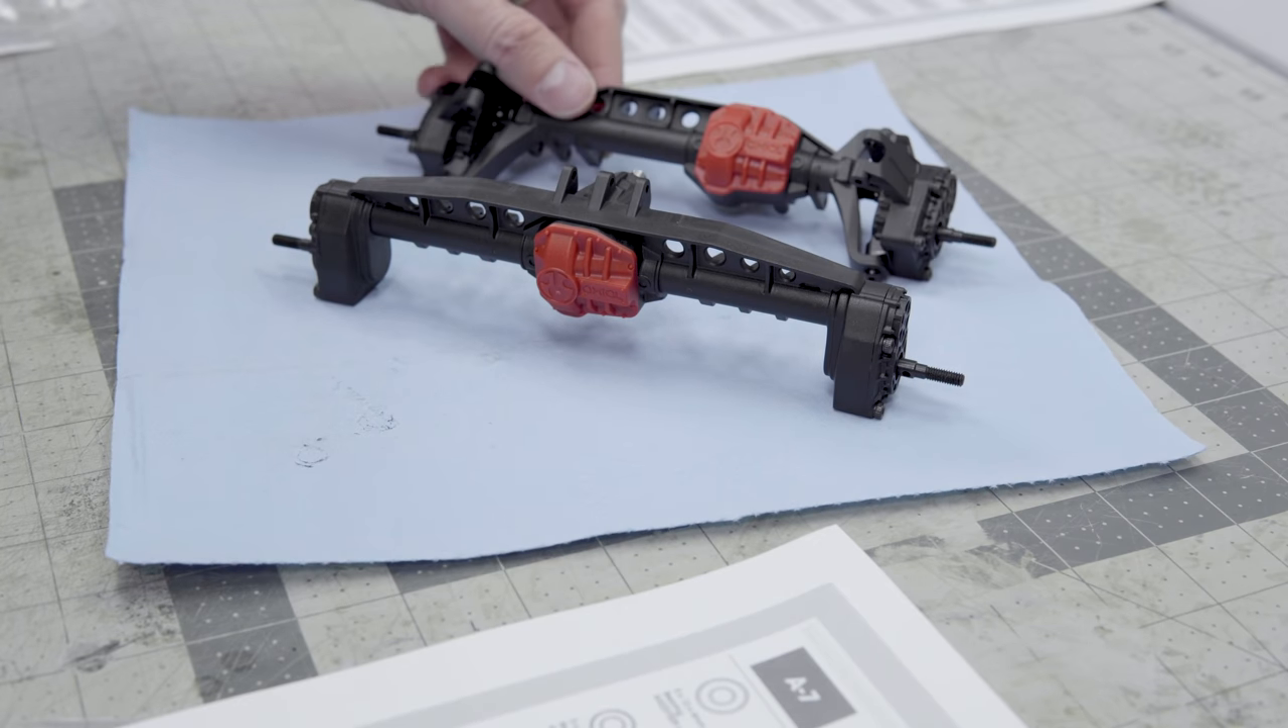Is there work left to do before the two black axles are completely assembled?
No.